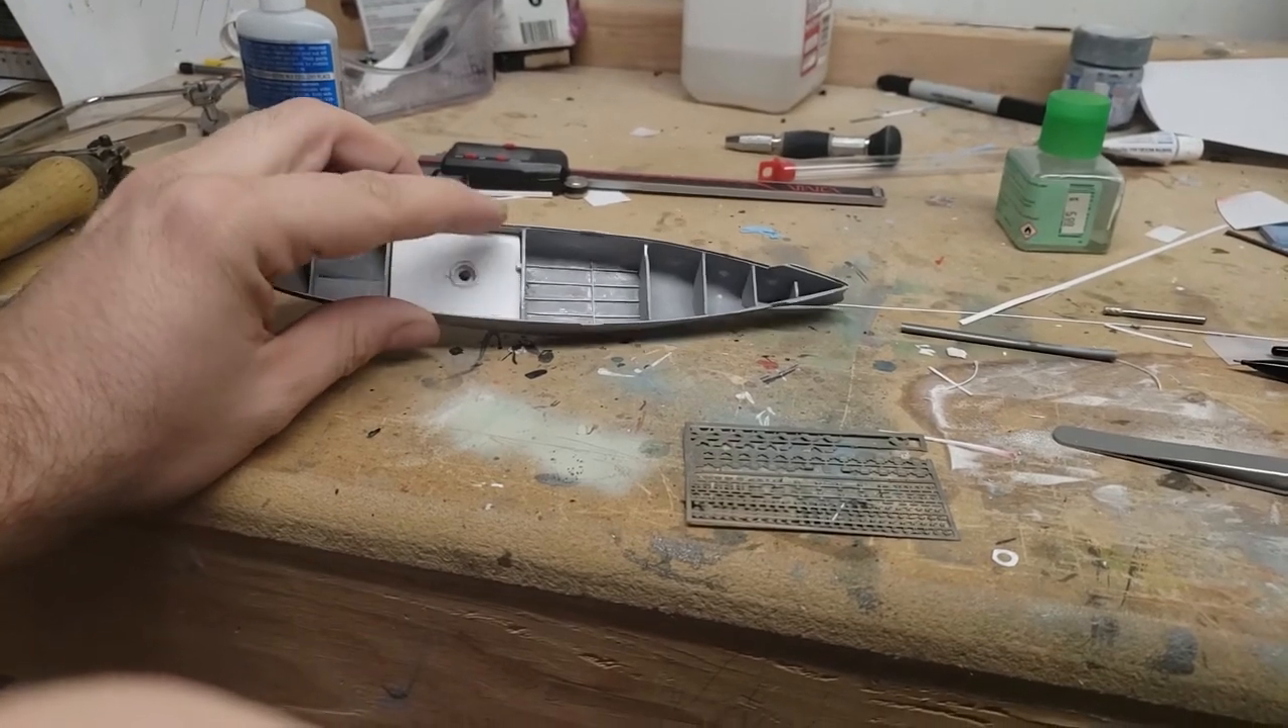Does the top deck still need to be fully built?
Yes.